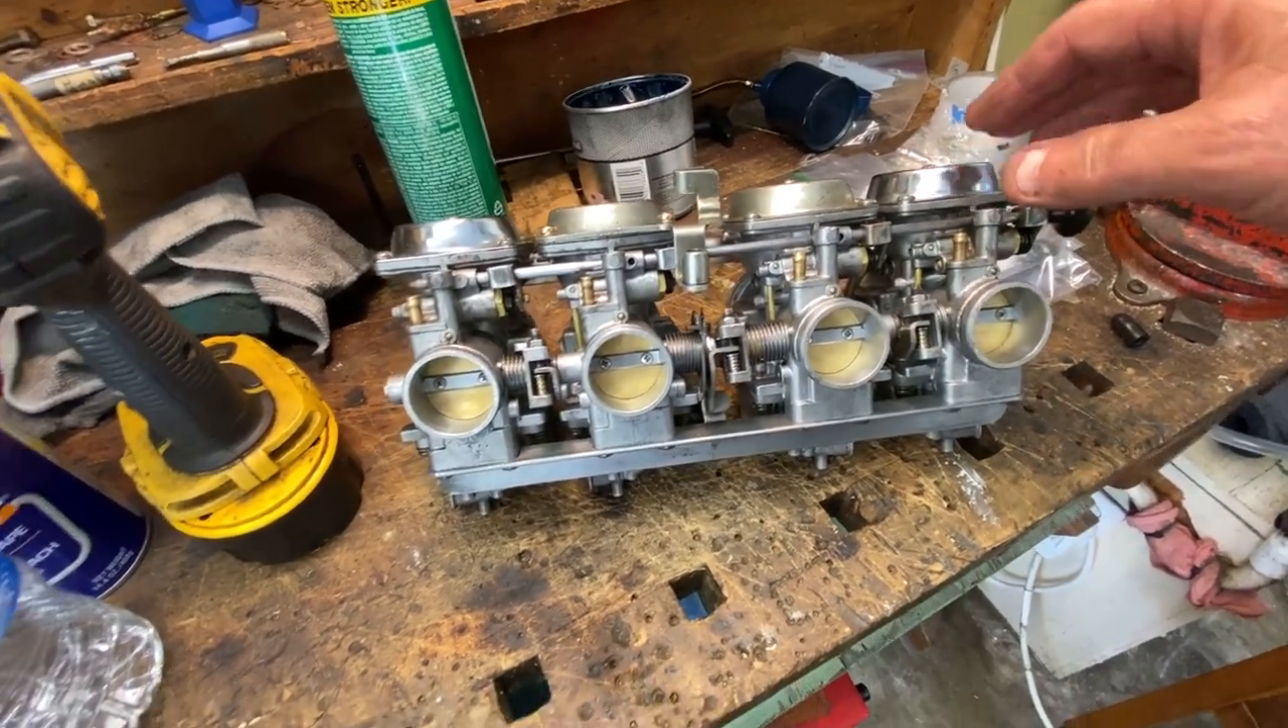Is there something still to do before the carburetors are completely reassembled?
No.